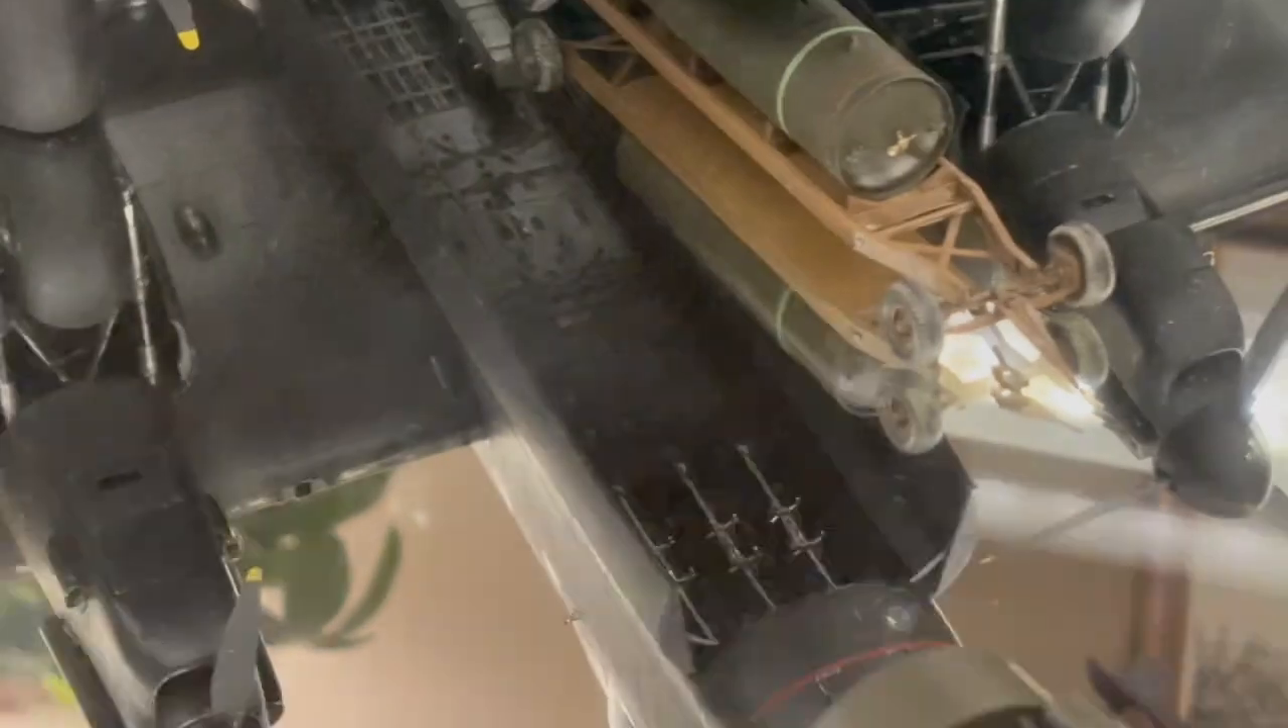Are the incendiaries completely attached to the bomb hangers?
No.